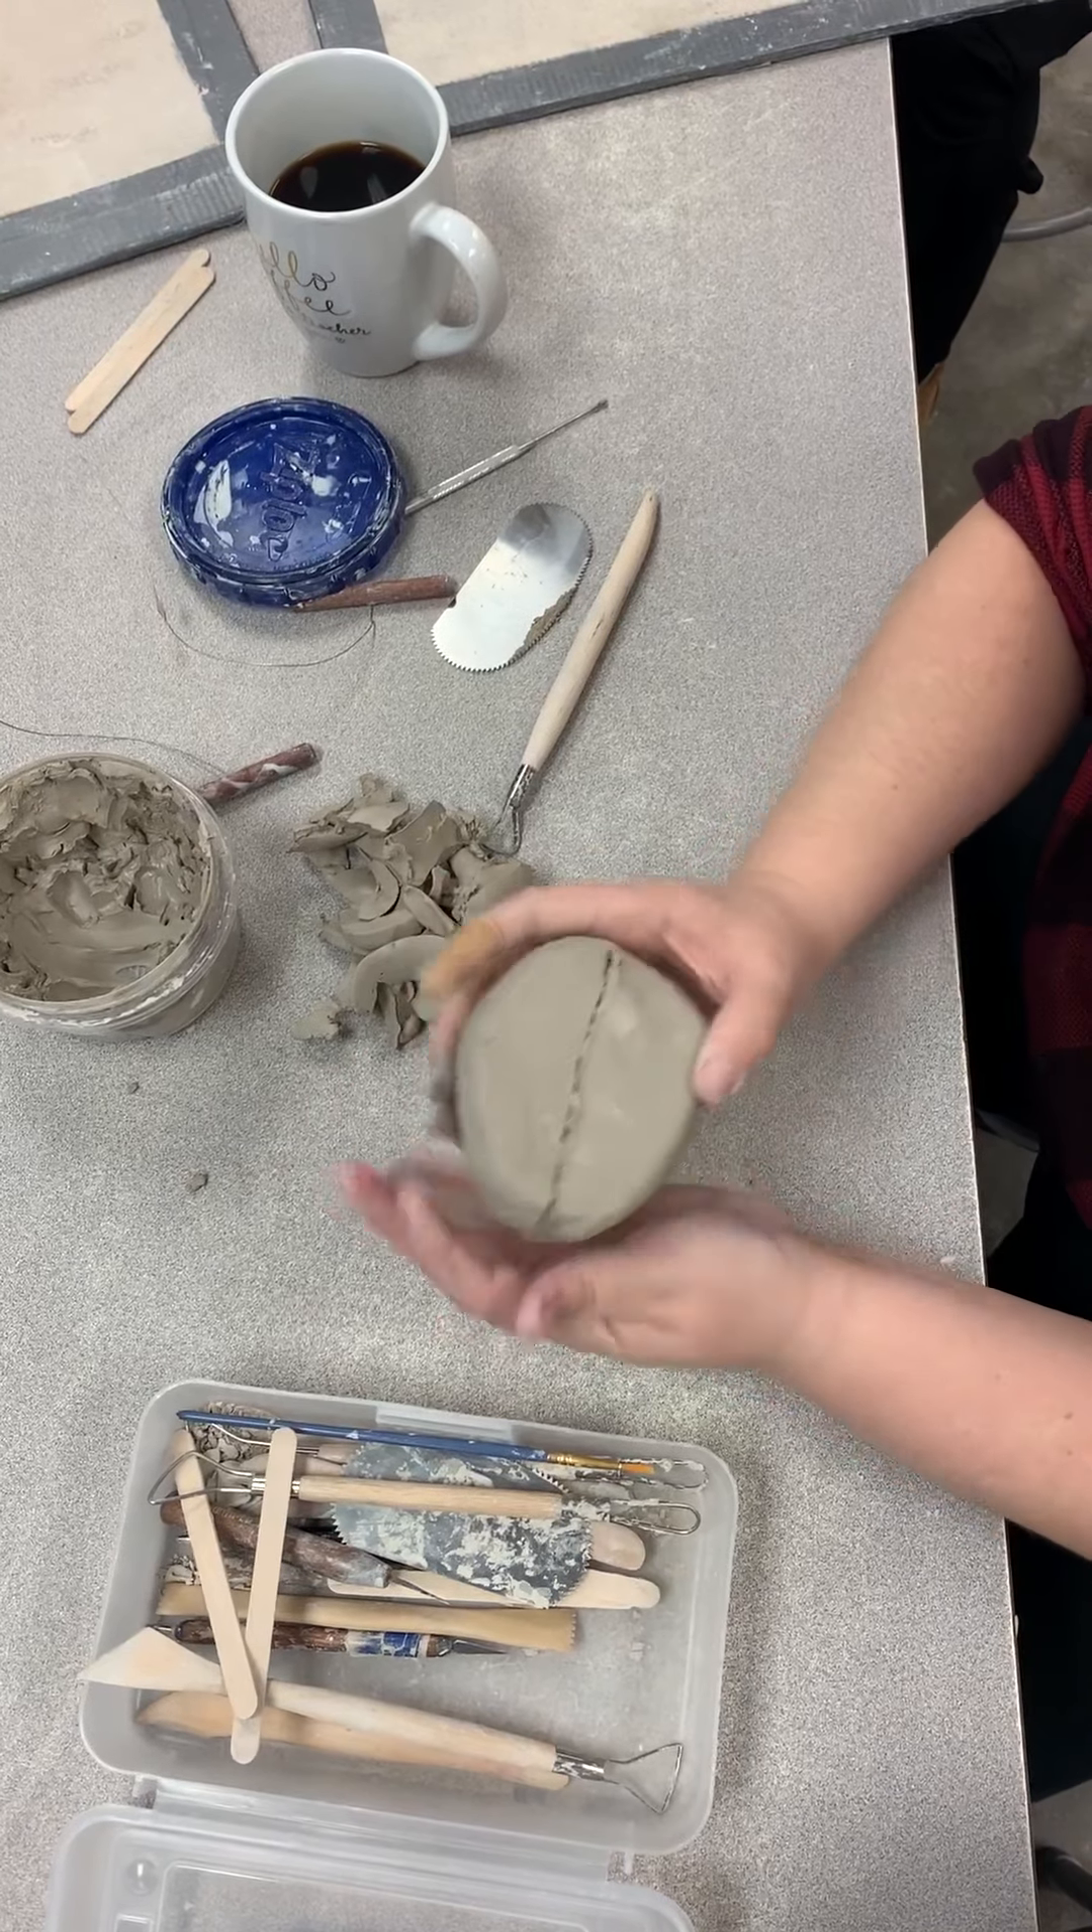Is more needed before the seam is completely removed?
Yes.